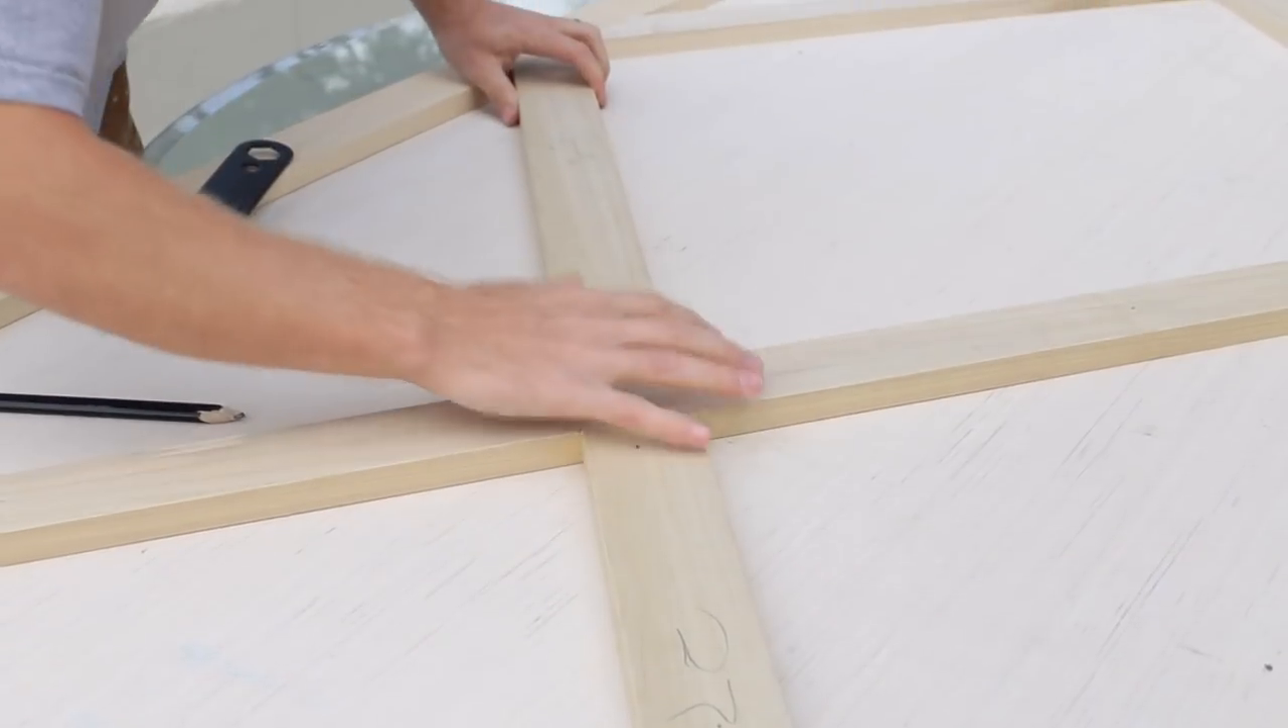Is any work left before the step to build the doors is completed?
Yes.